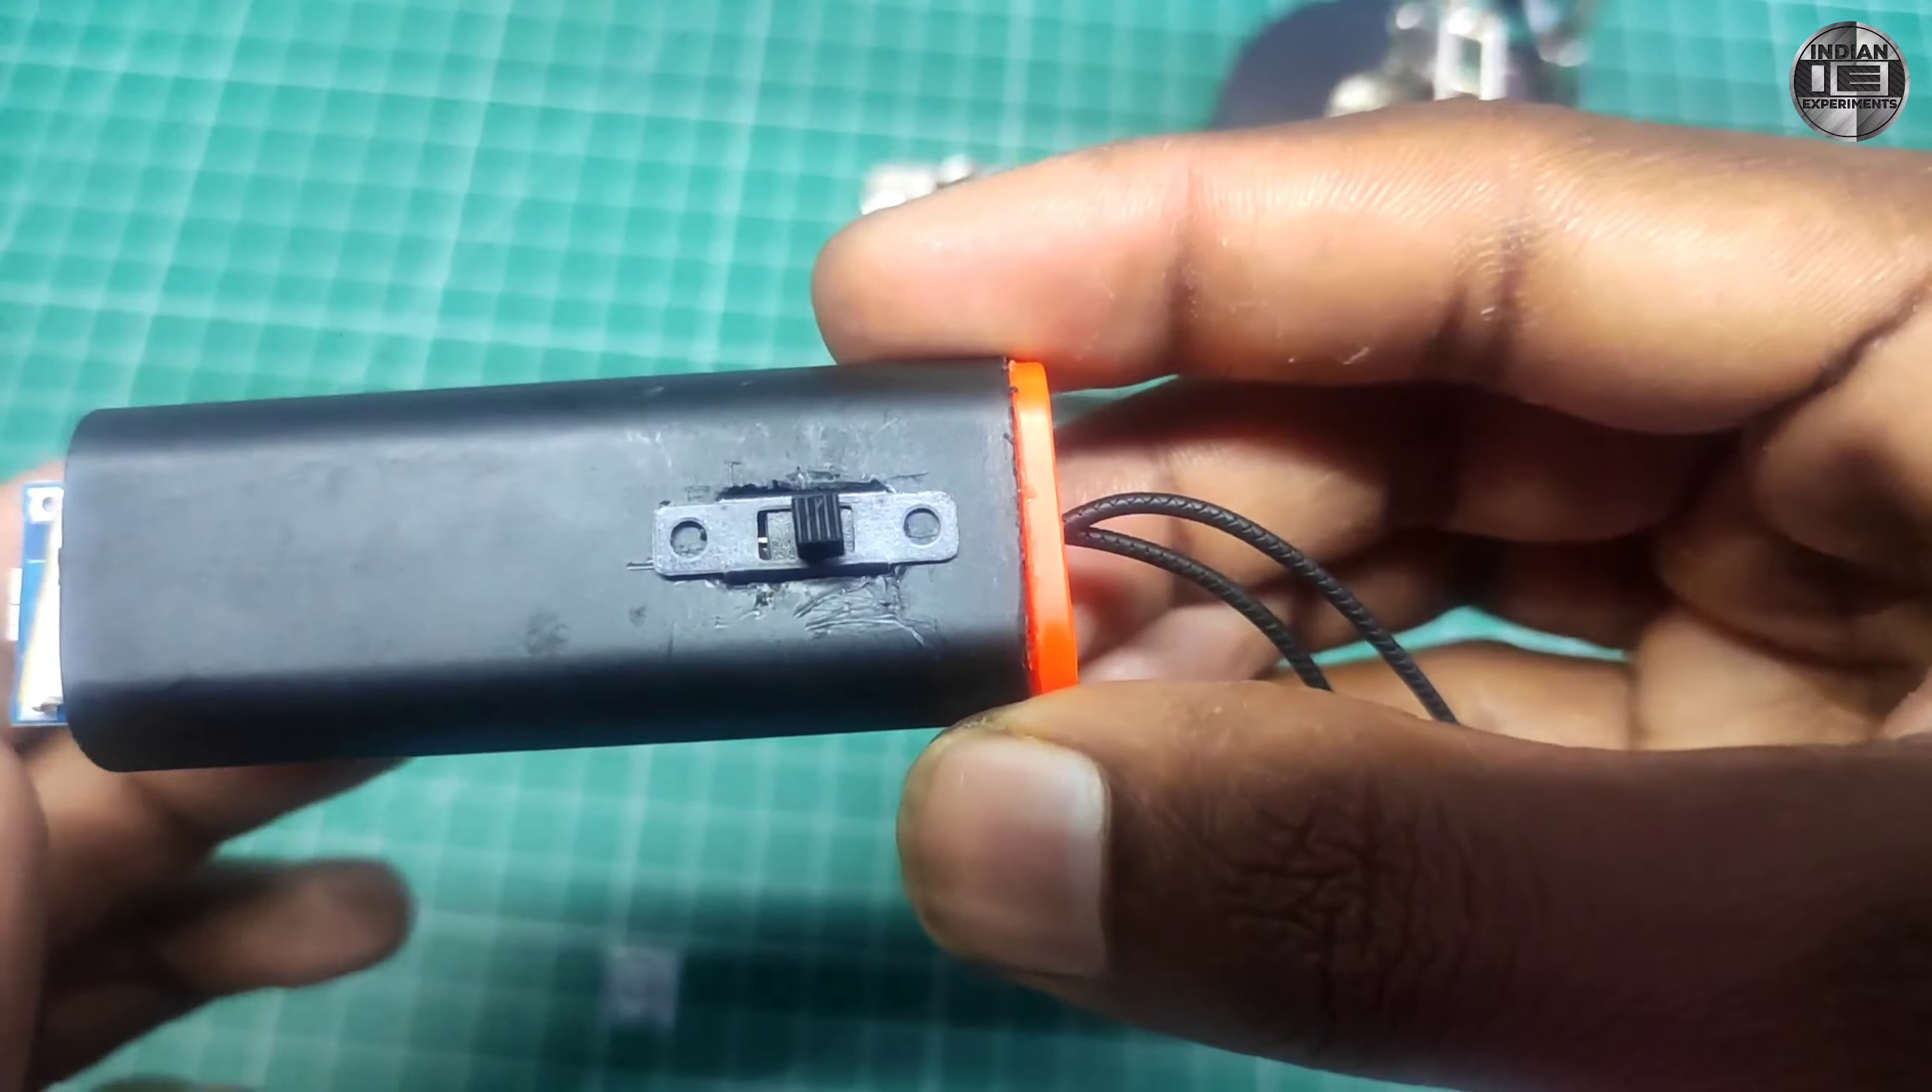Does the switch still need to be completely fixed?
No.